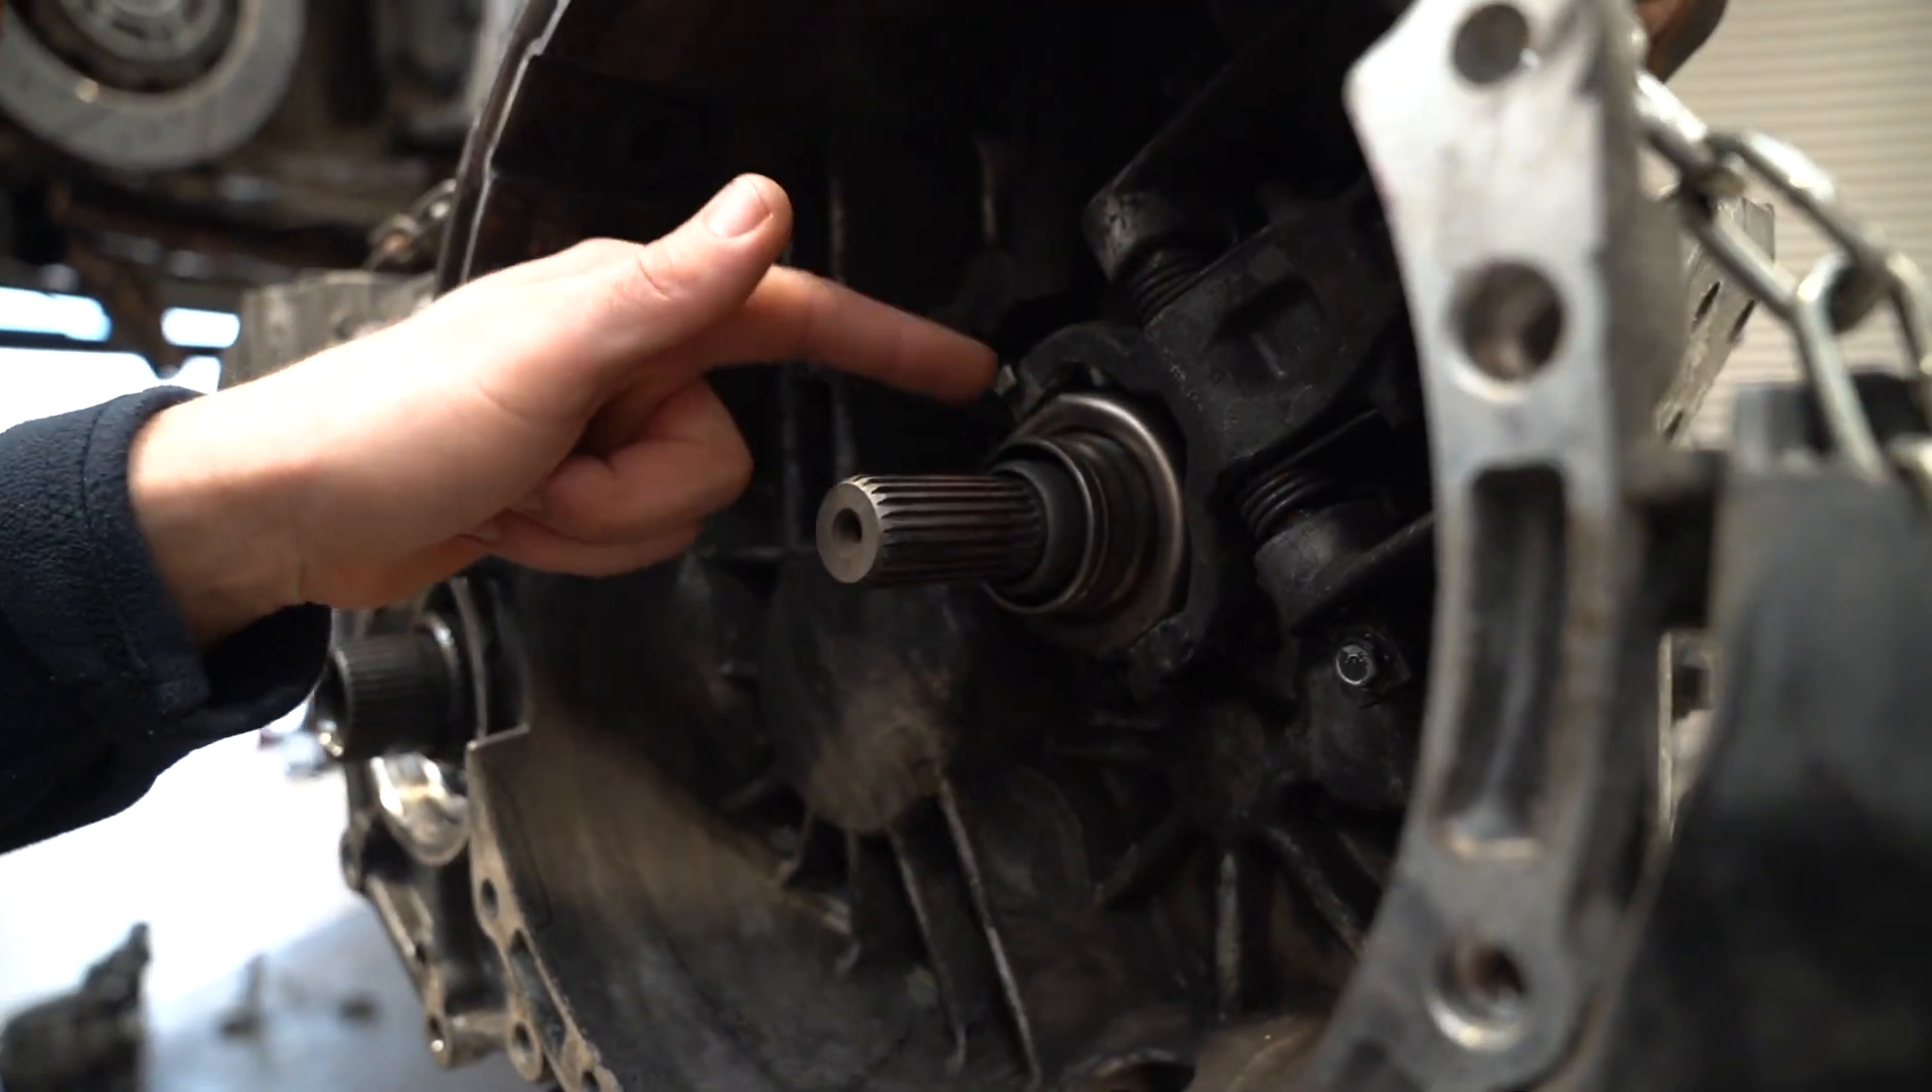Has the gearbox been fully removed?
Yes.